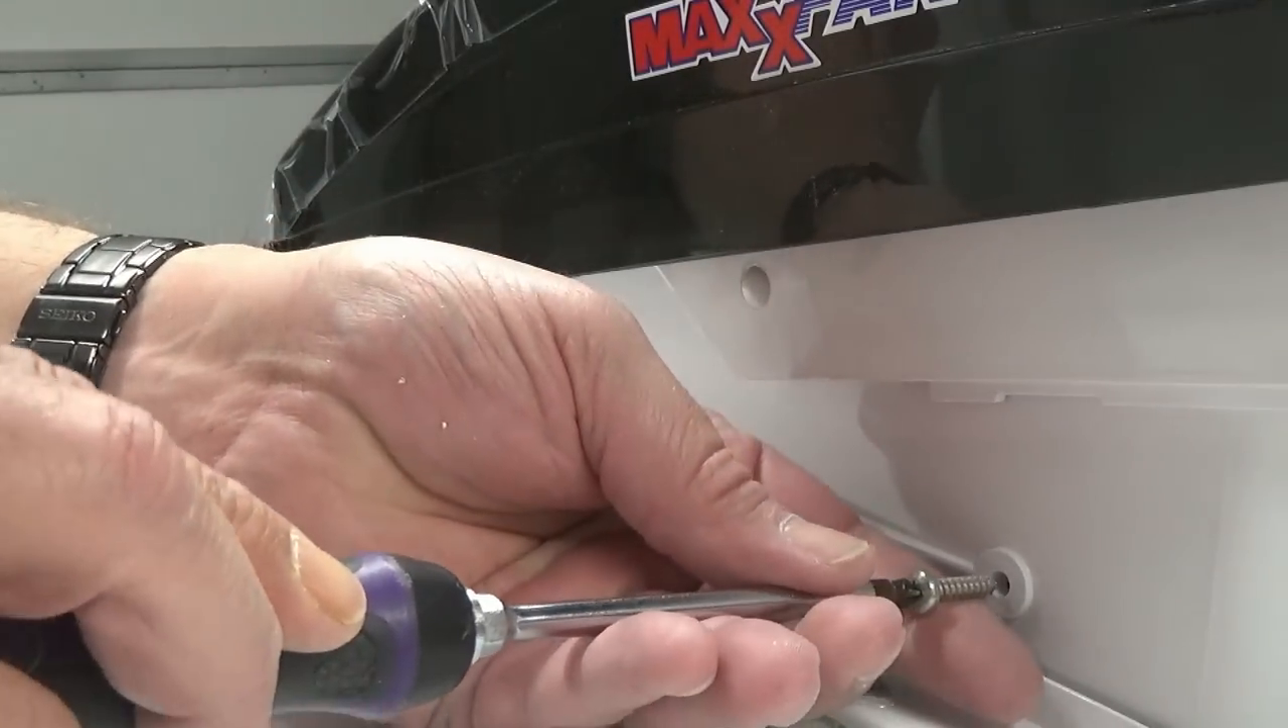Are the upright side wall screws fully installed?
No.